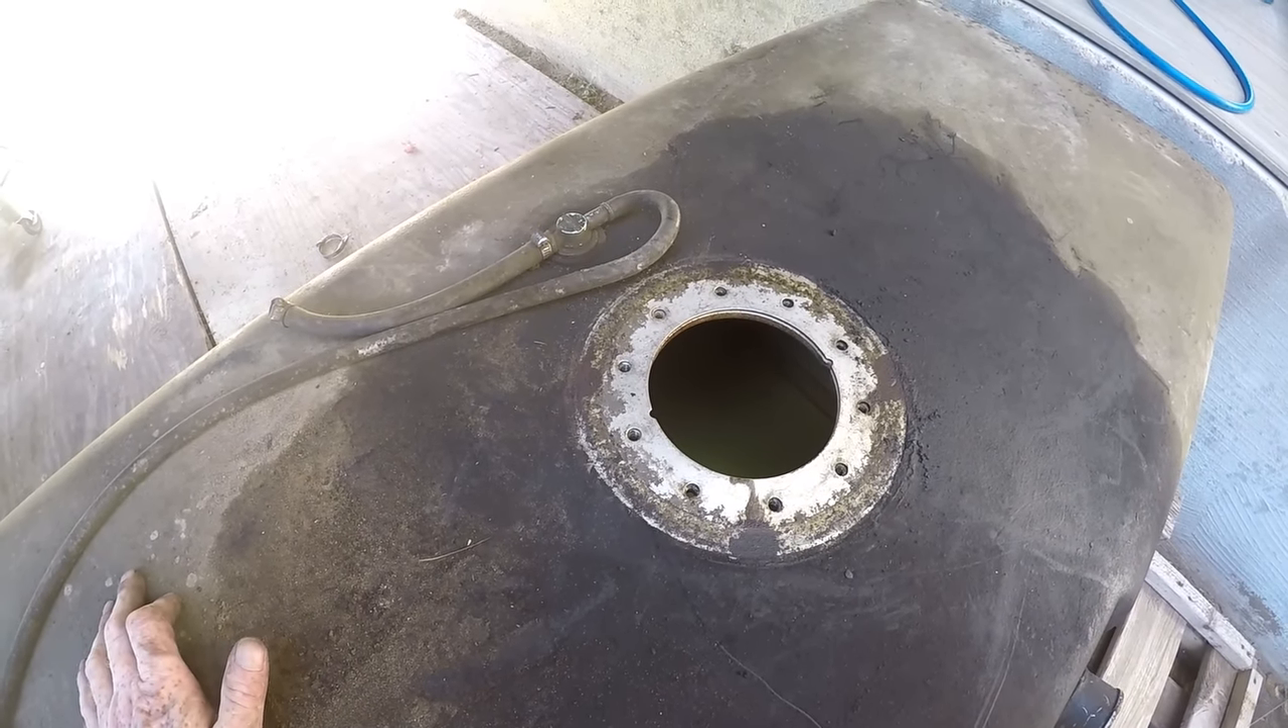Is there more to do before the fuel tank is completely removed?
No.